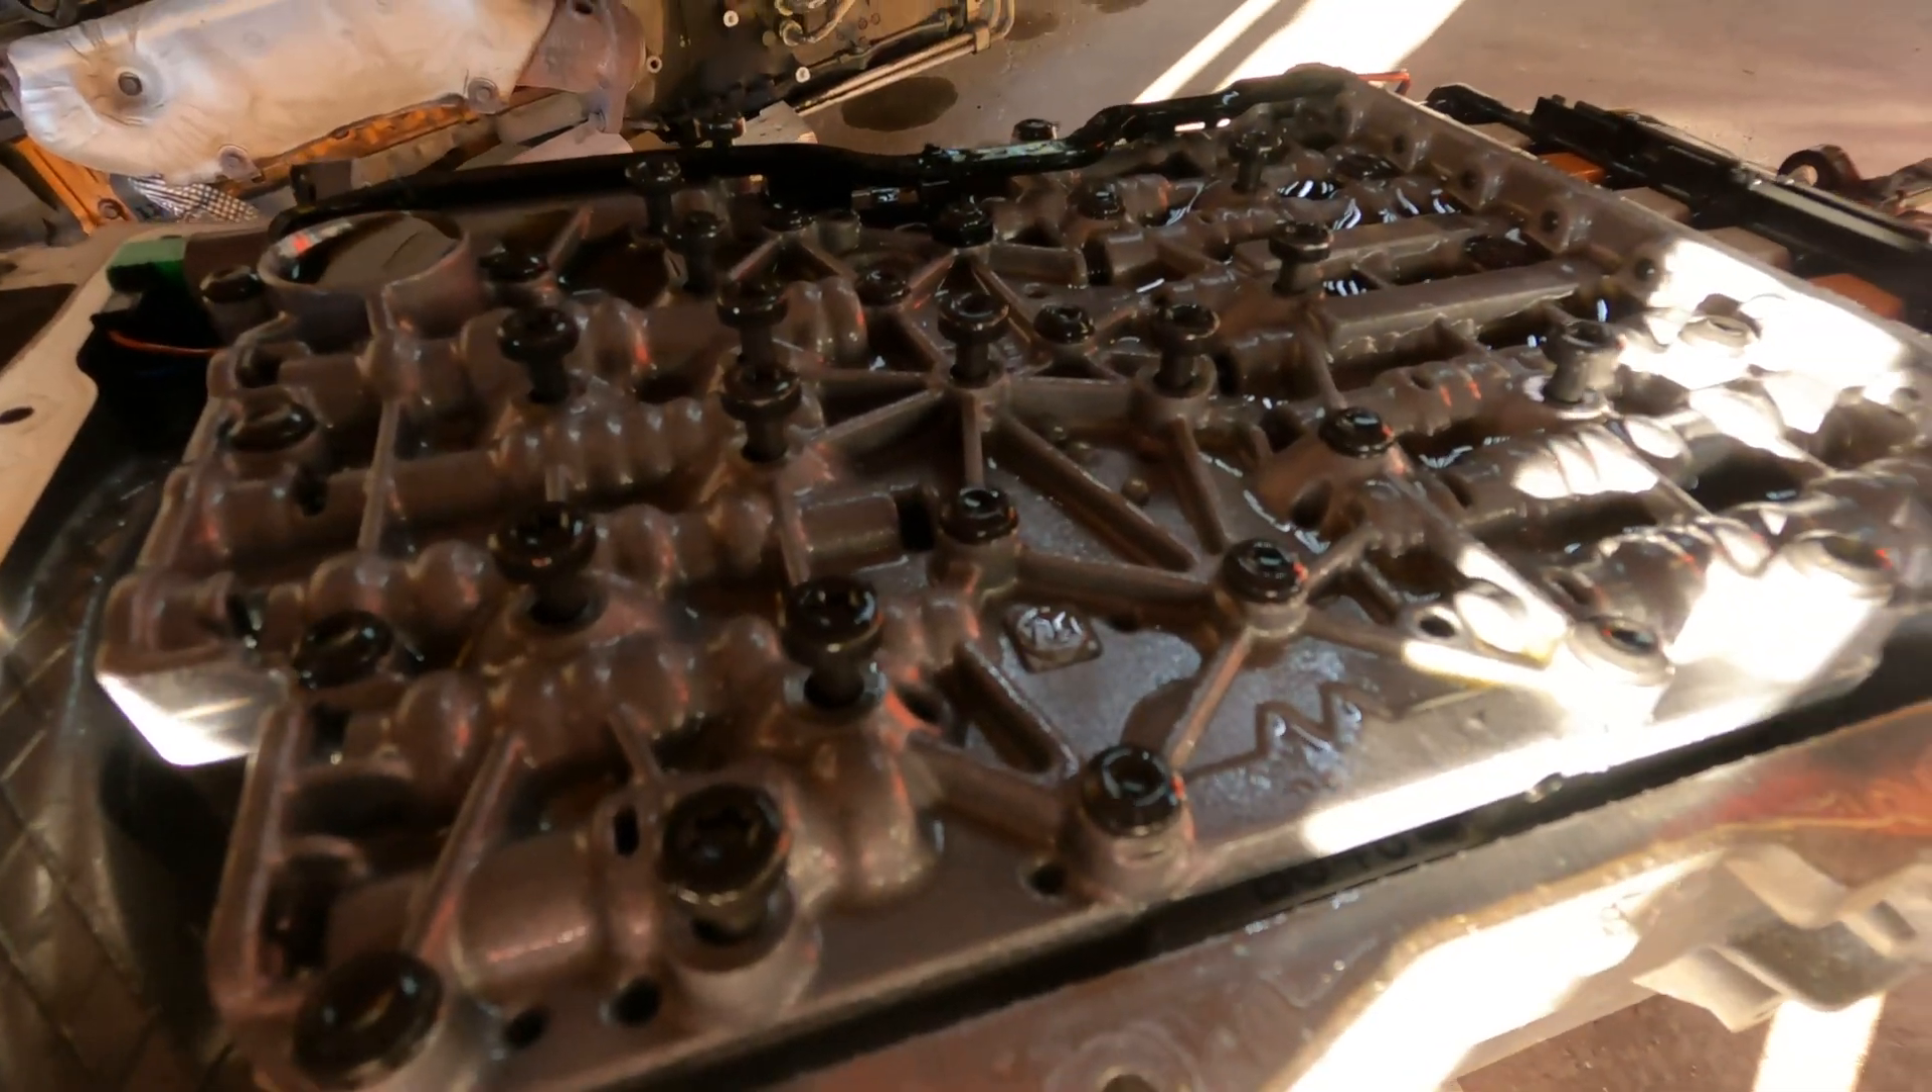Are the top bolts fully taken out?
No.